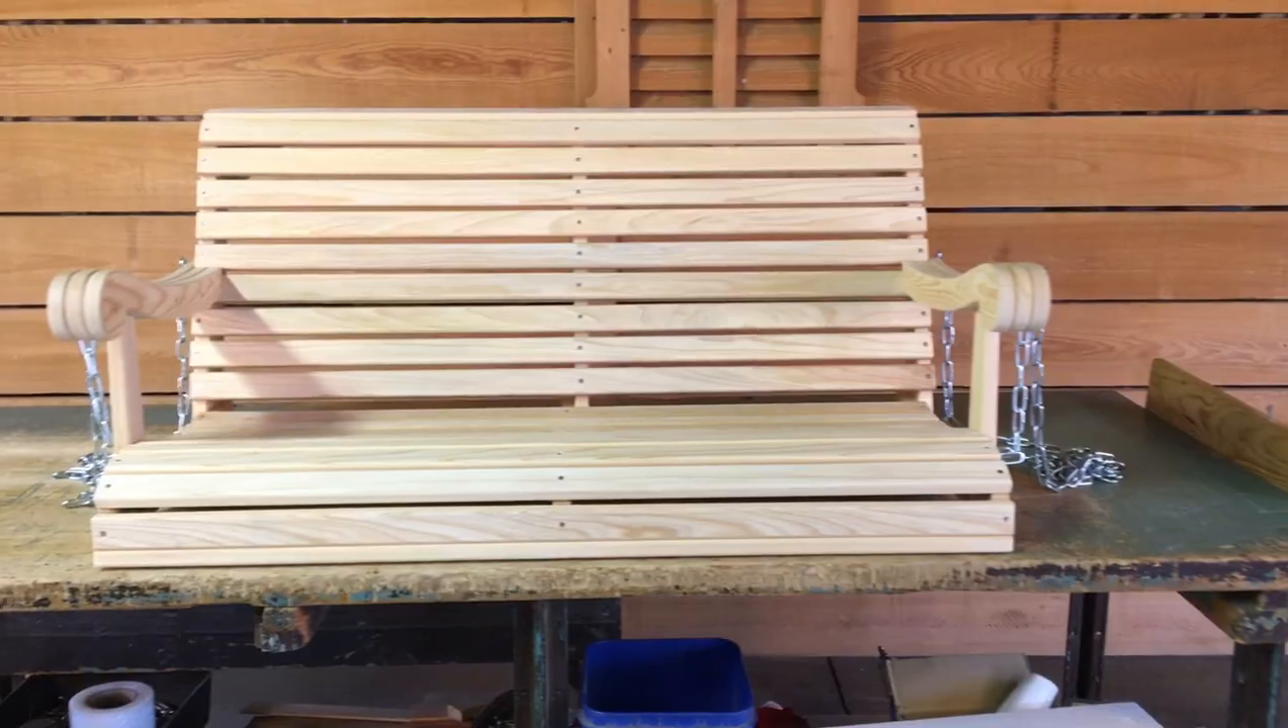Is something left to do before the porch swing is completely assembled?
No.